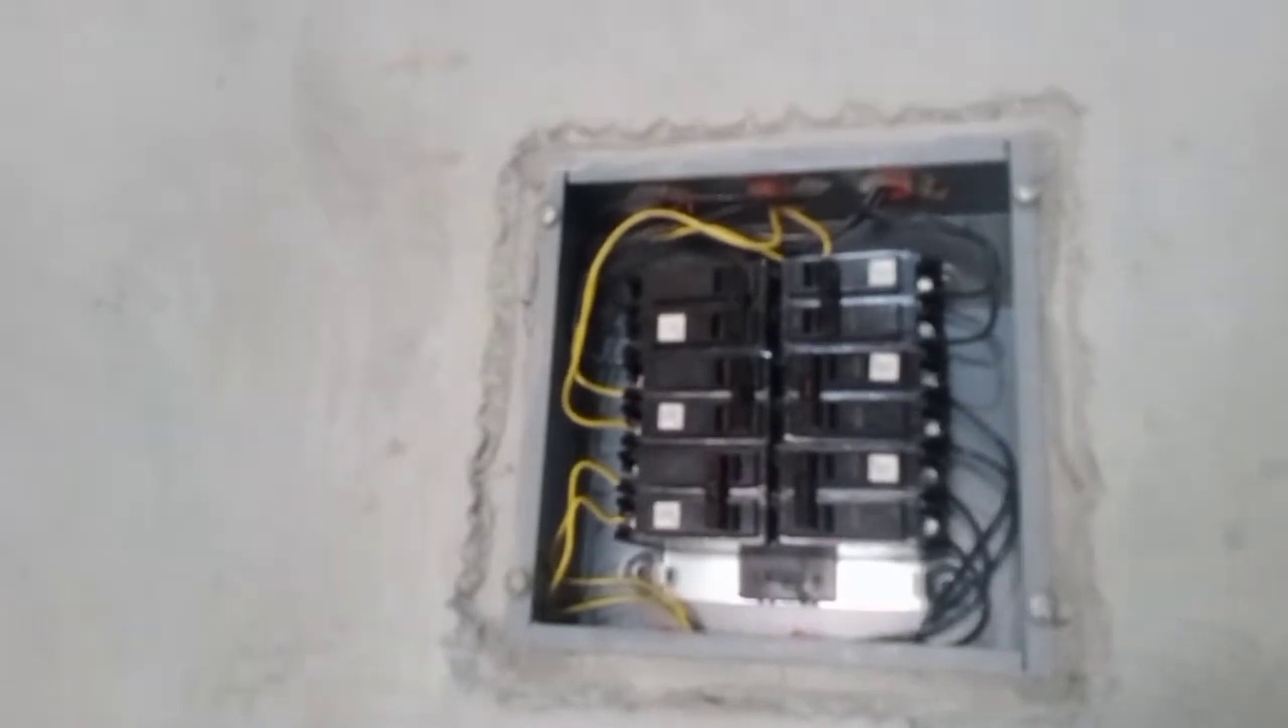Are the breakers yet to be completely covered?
Yes.